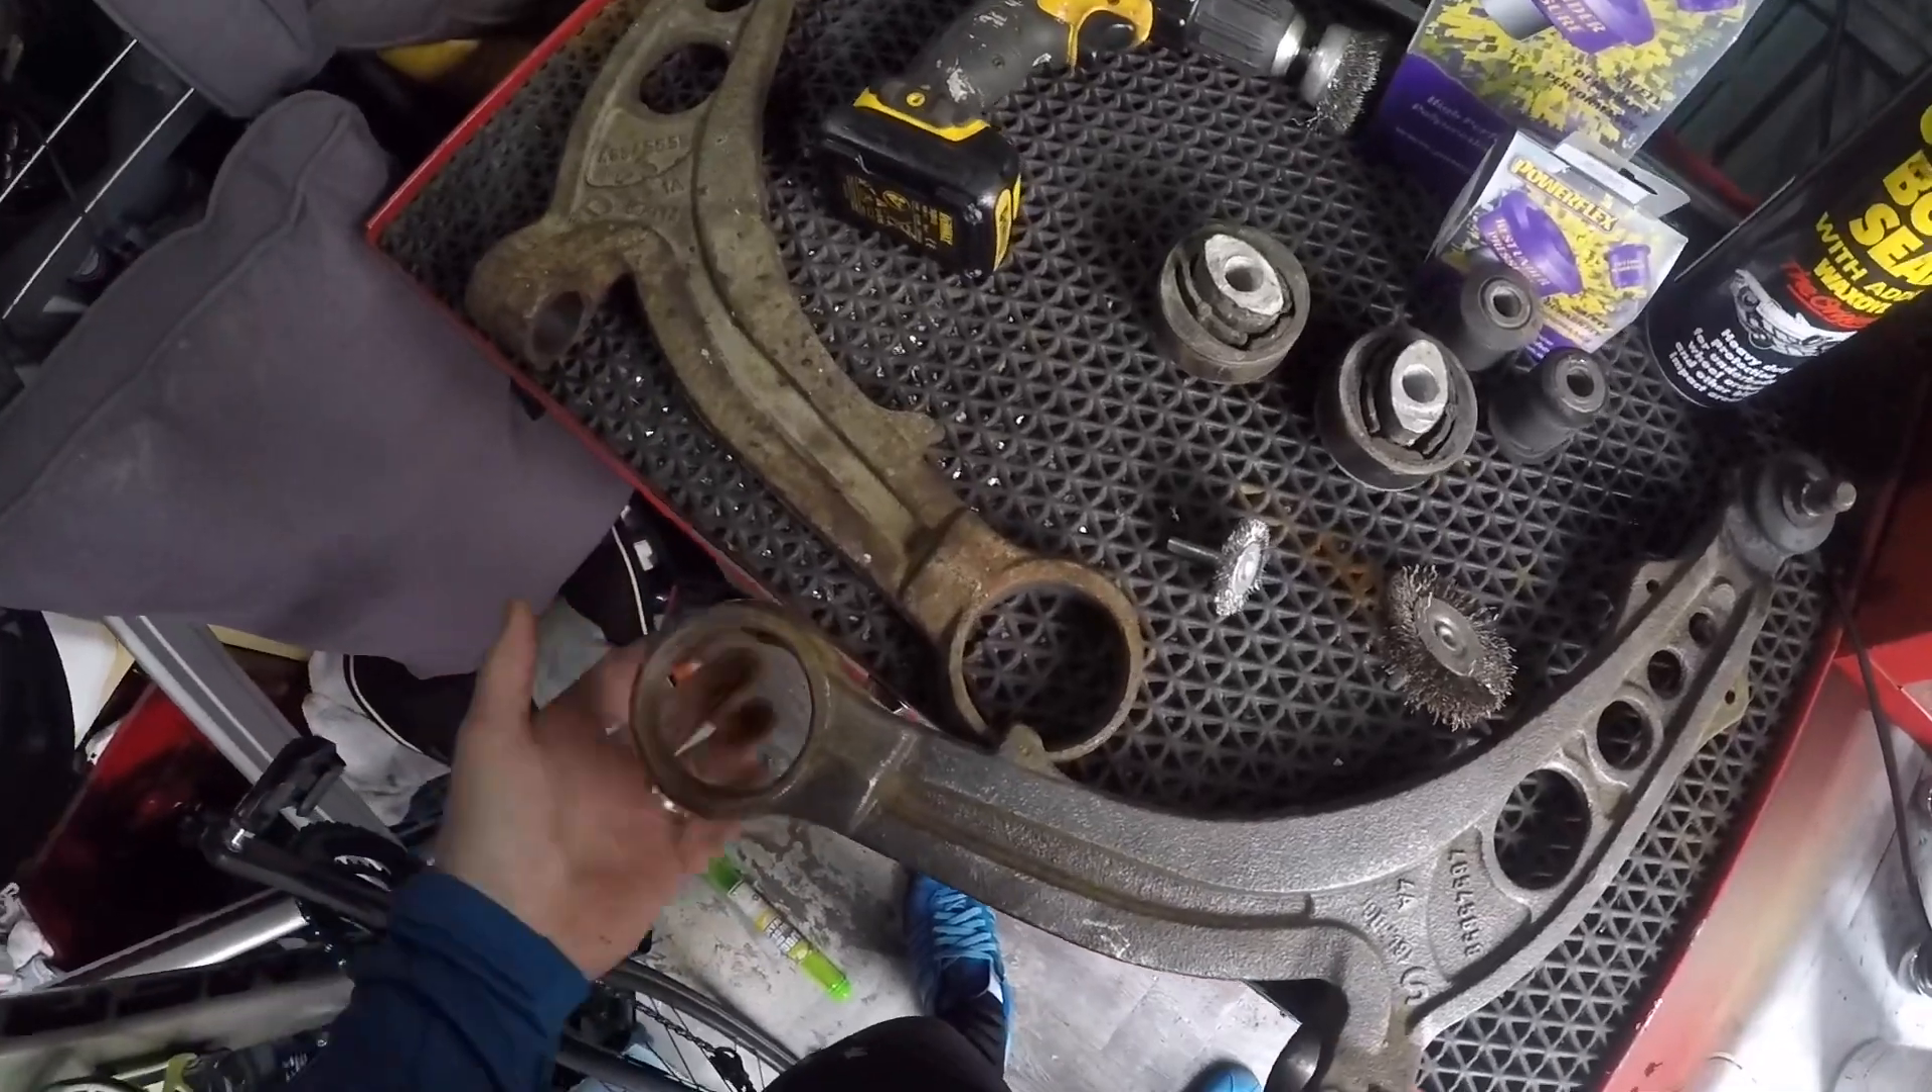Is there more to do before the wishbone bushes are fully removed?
No.